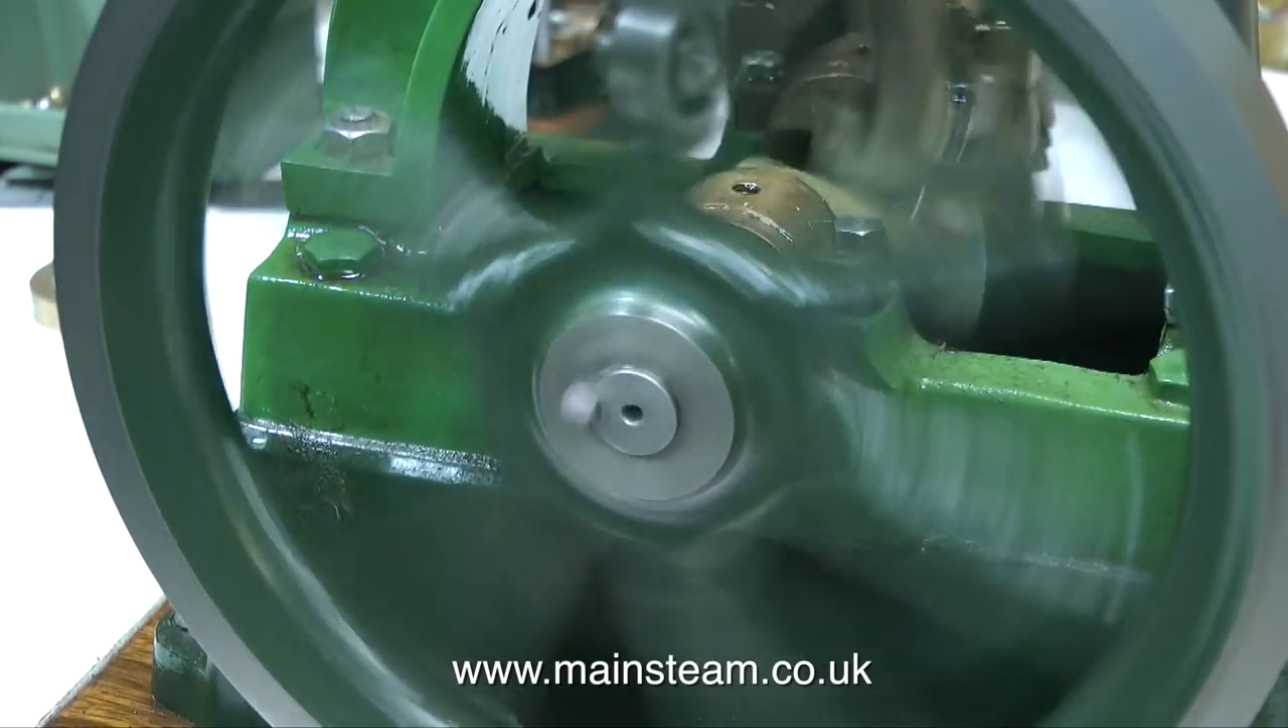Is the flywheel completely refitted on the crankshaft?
Yes.